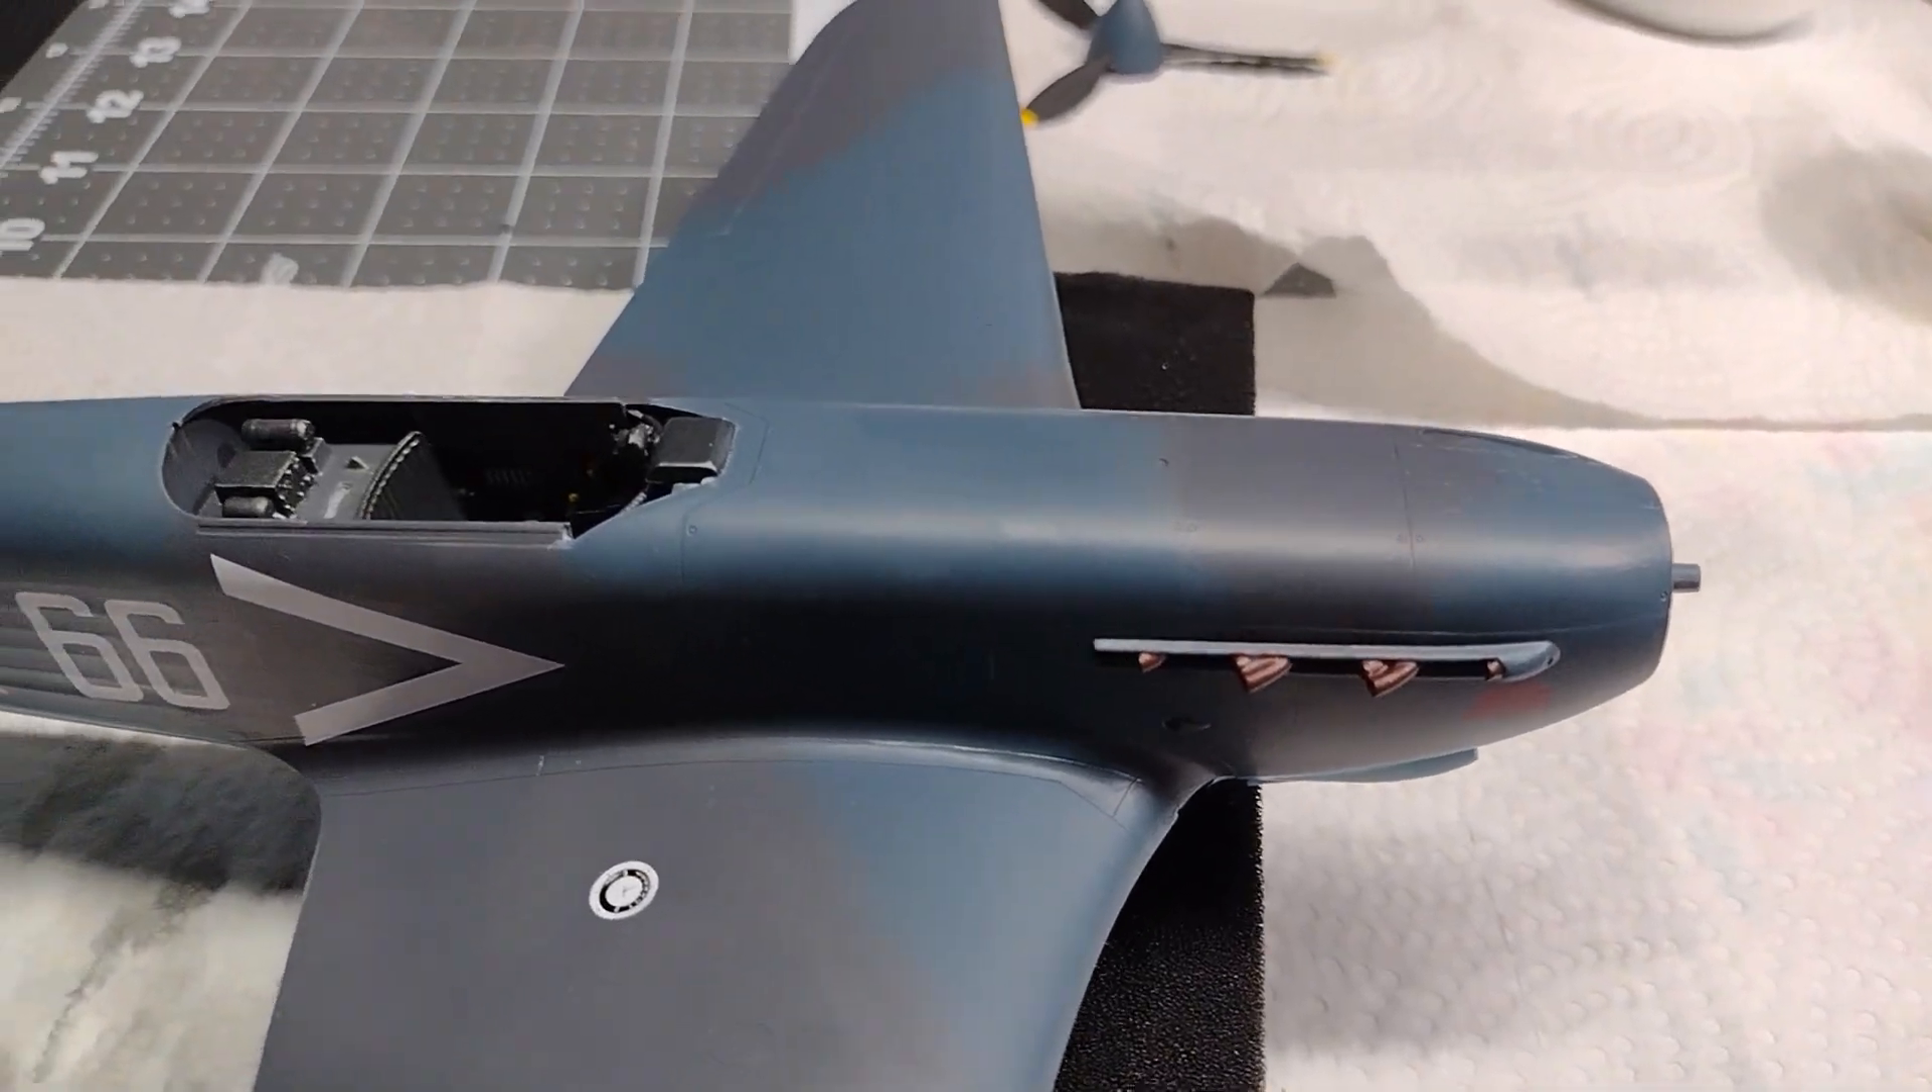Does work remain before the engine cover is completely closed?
No.